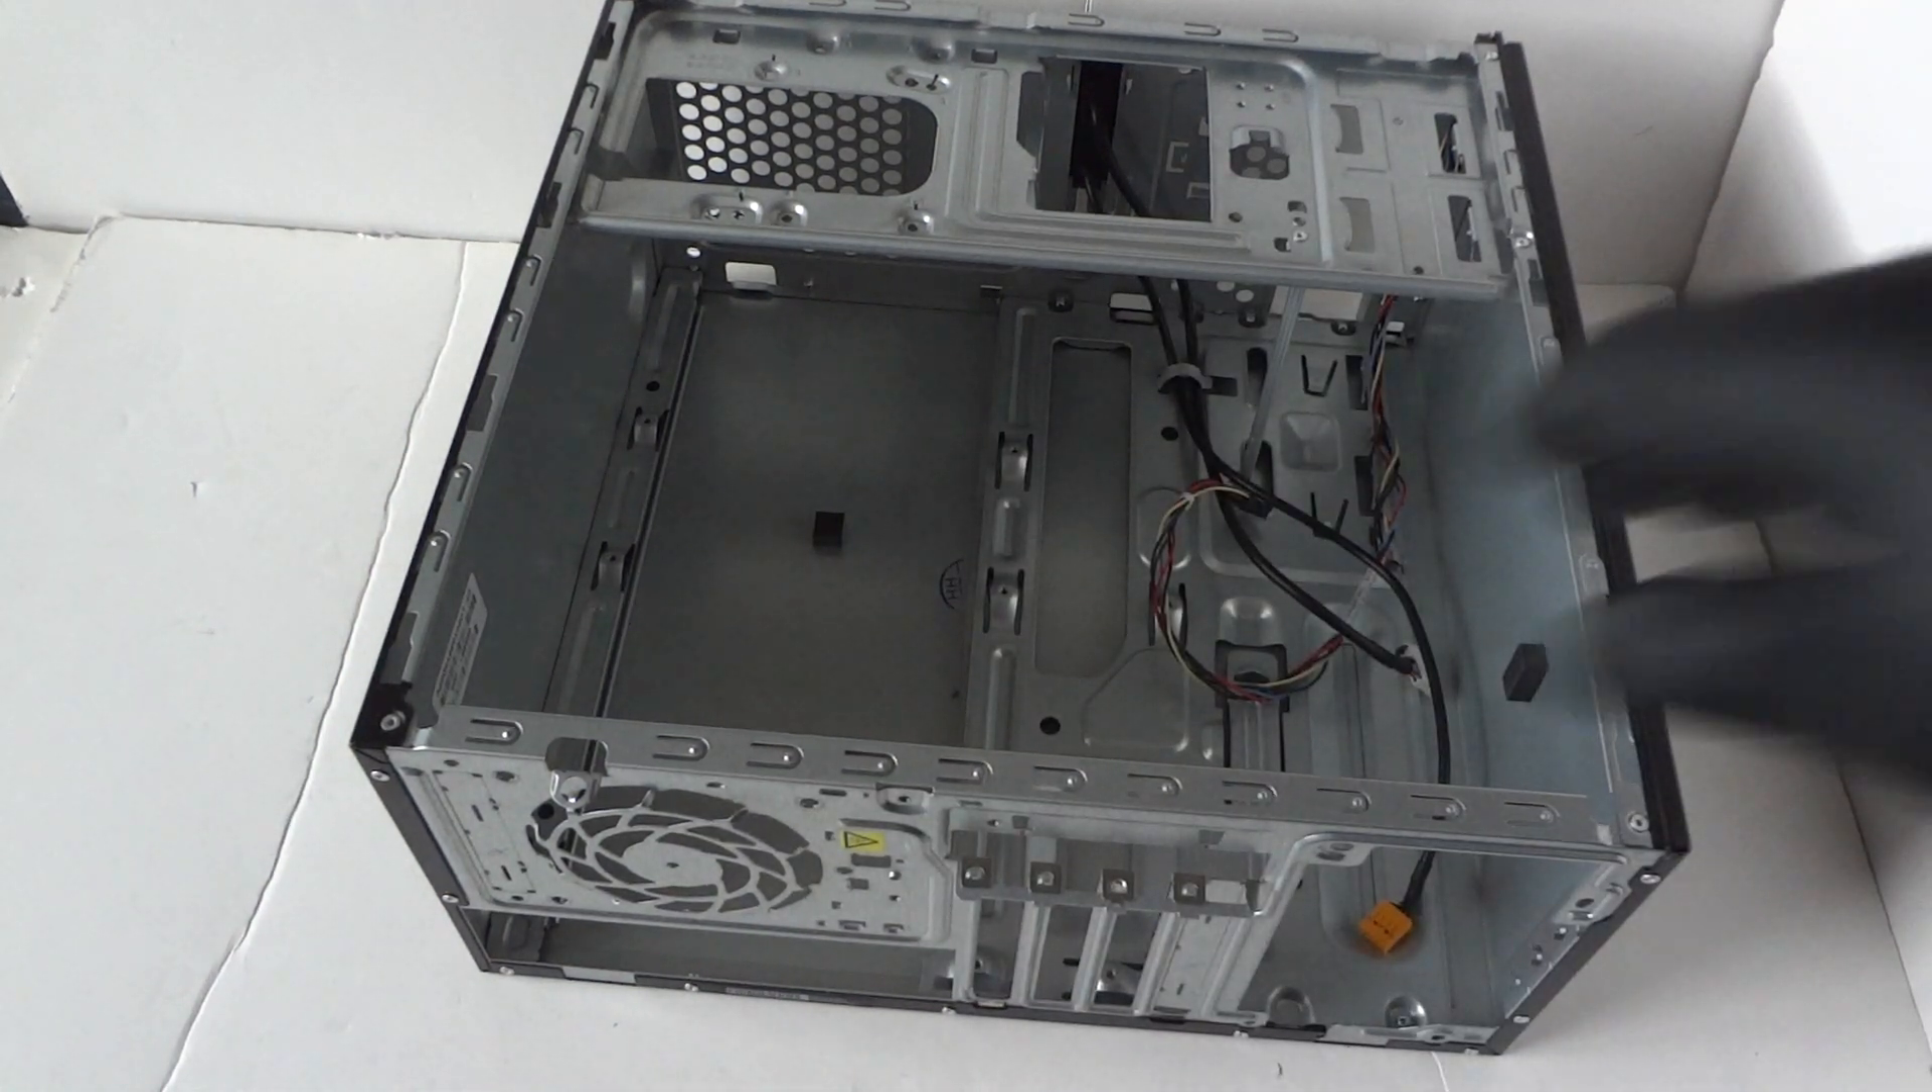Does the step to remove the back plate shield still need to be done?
No.